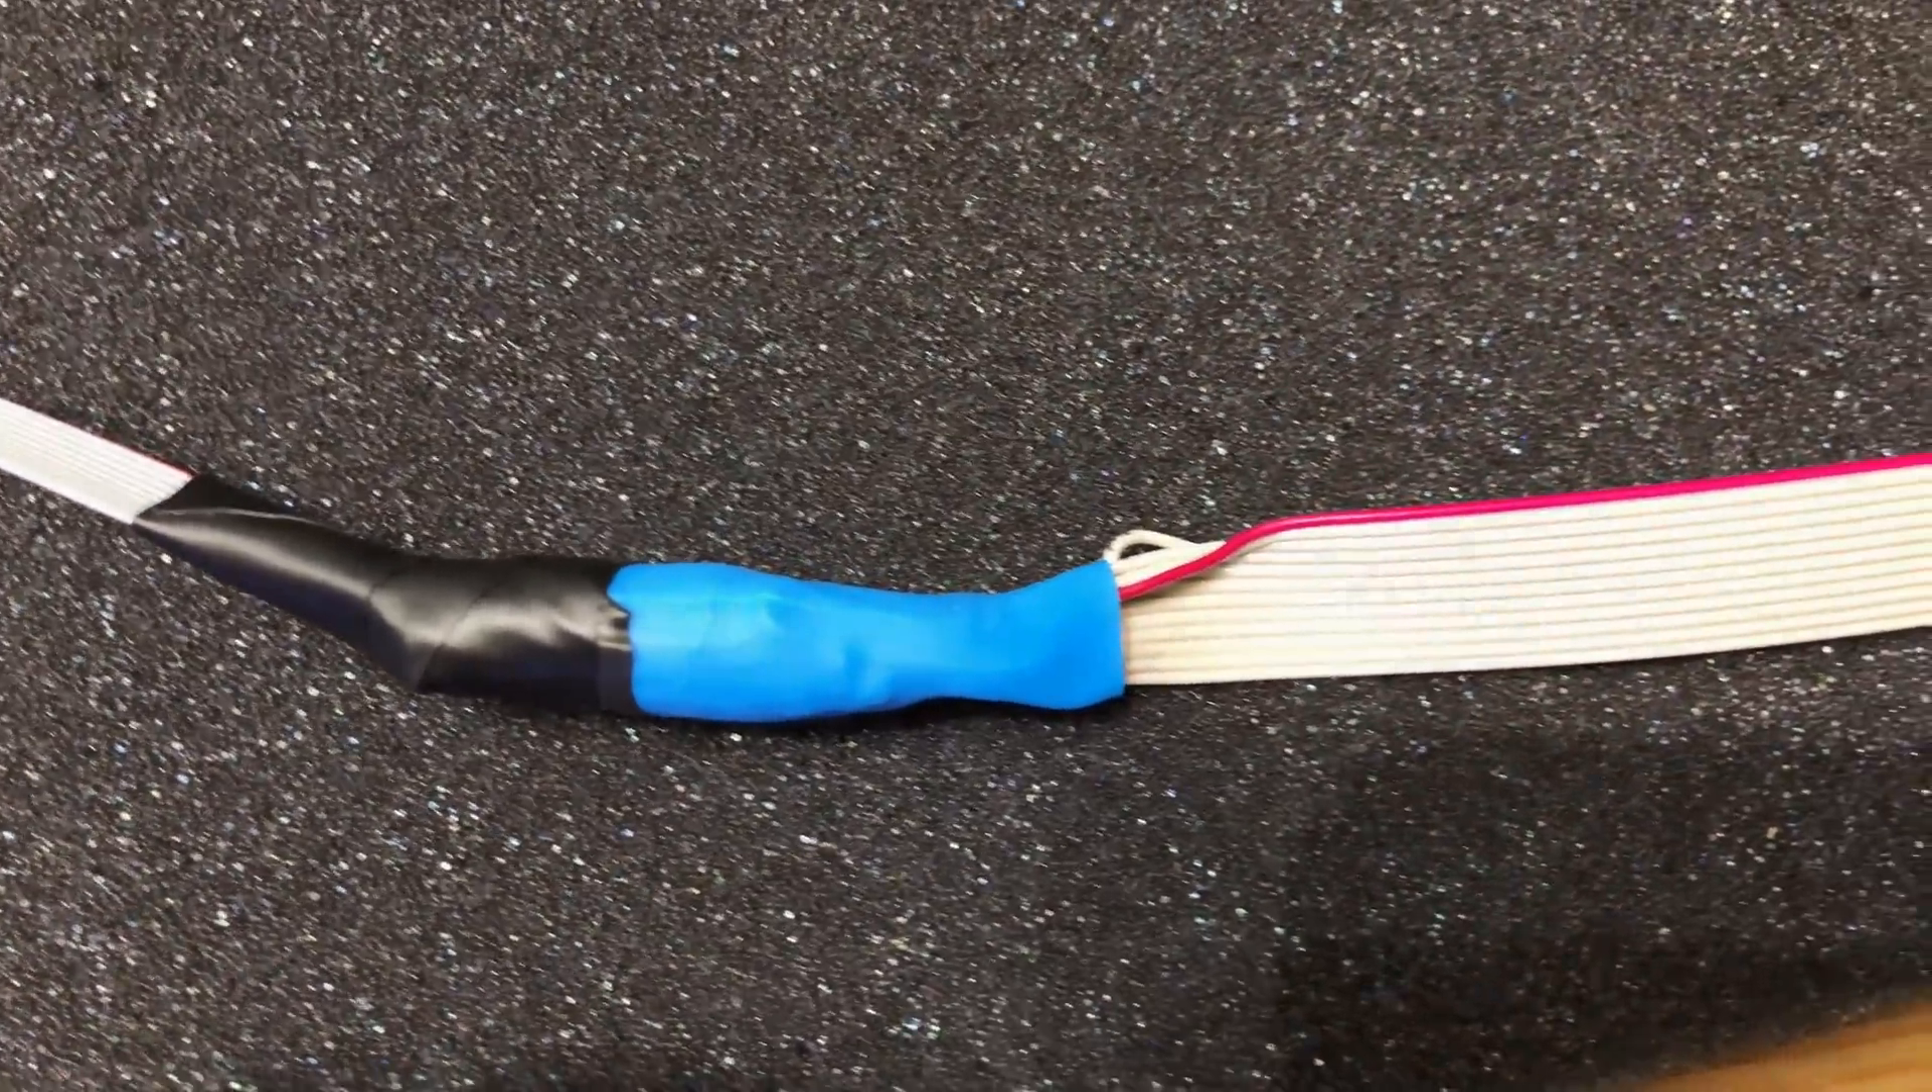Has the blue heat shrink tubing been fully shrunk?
Yes.